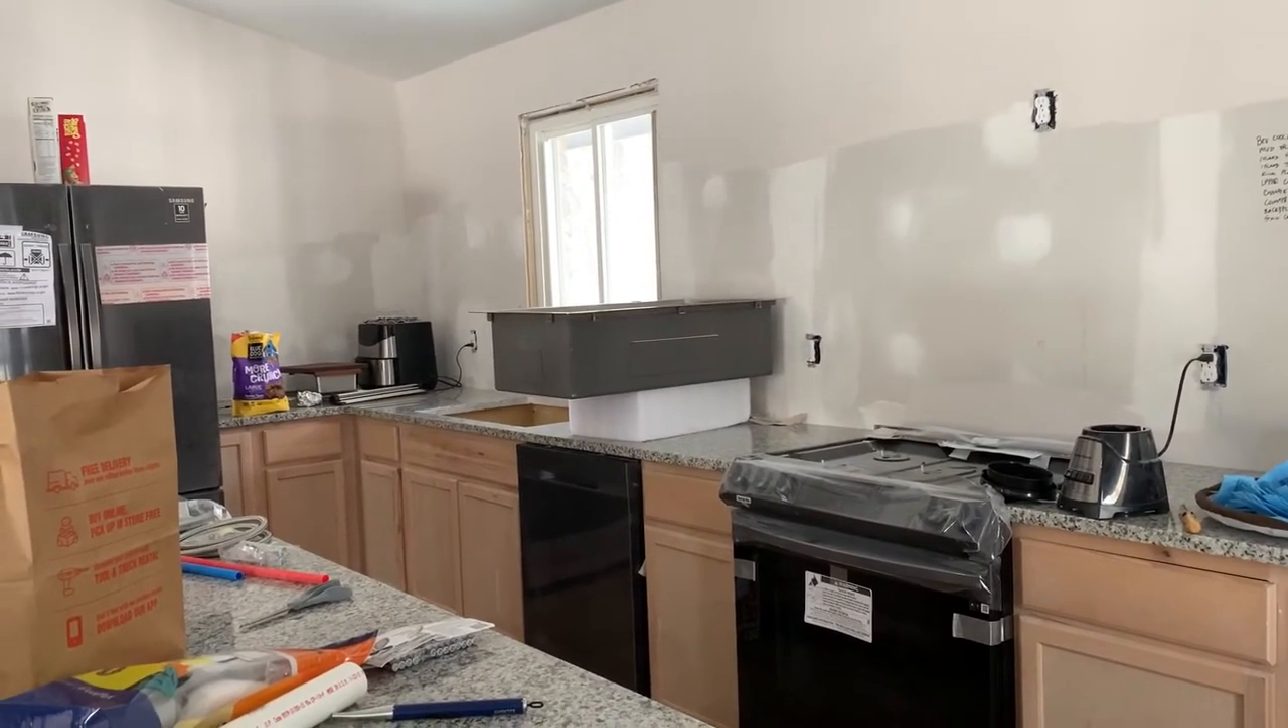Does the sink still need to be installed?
Yes.